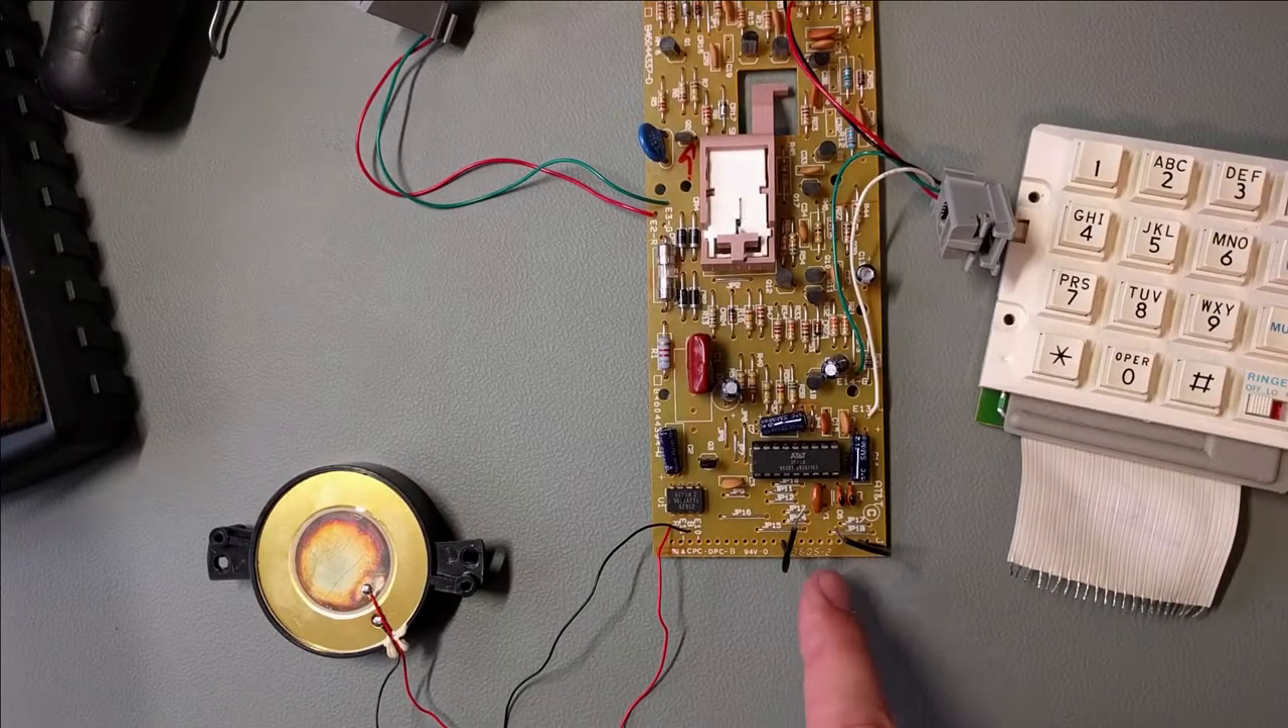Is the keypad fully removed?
Yes.